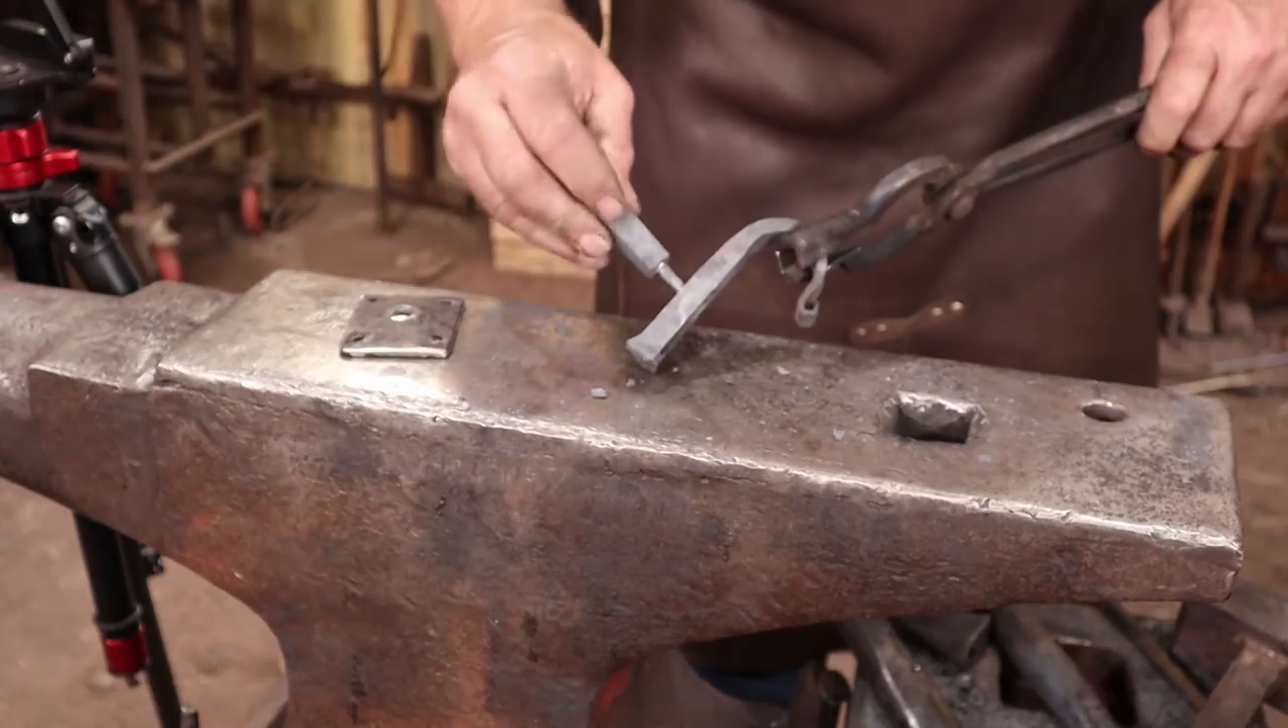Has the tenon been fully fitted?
No.